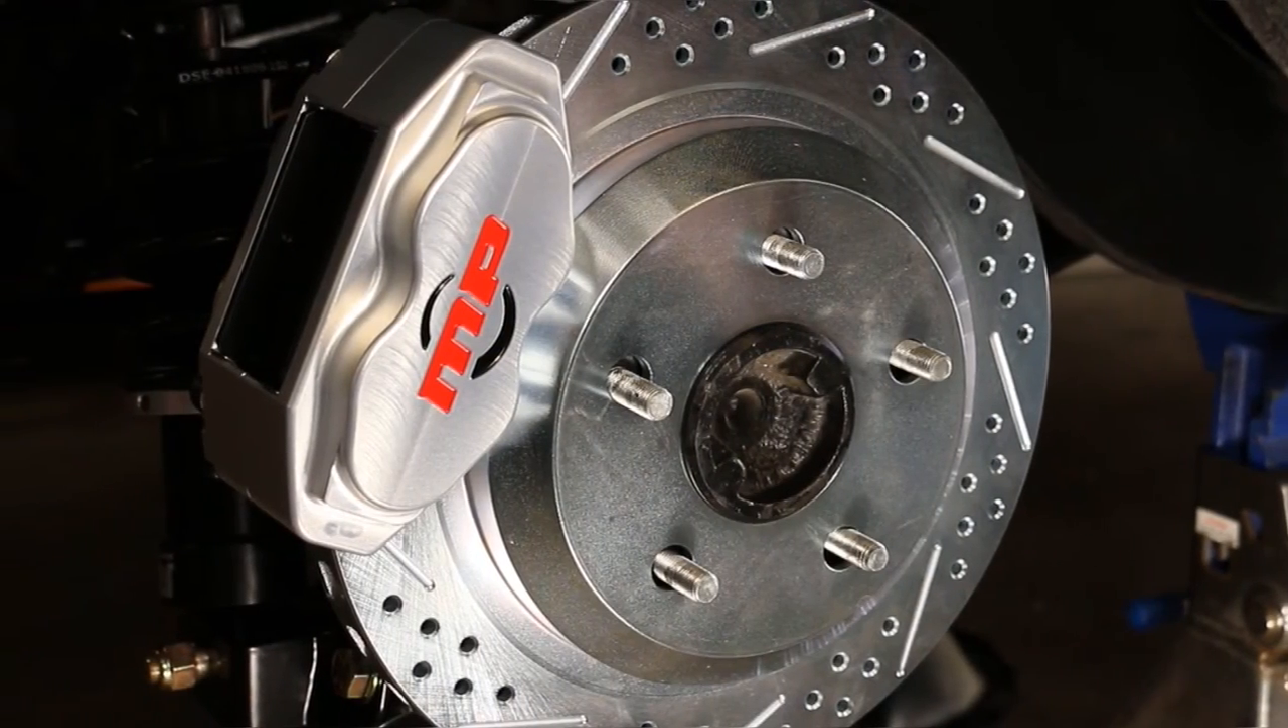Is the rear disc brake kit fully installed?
Yes.